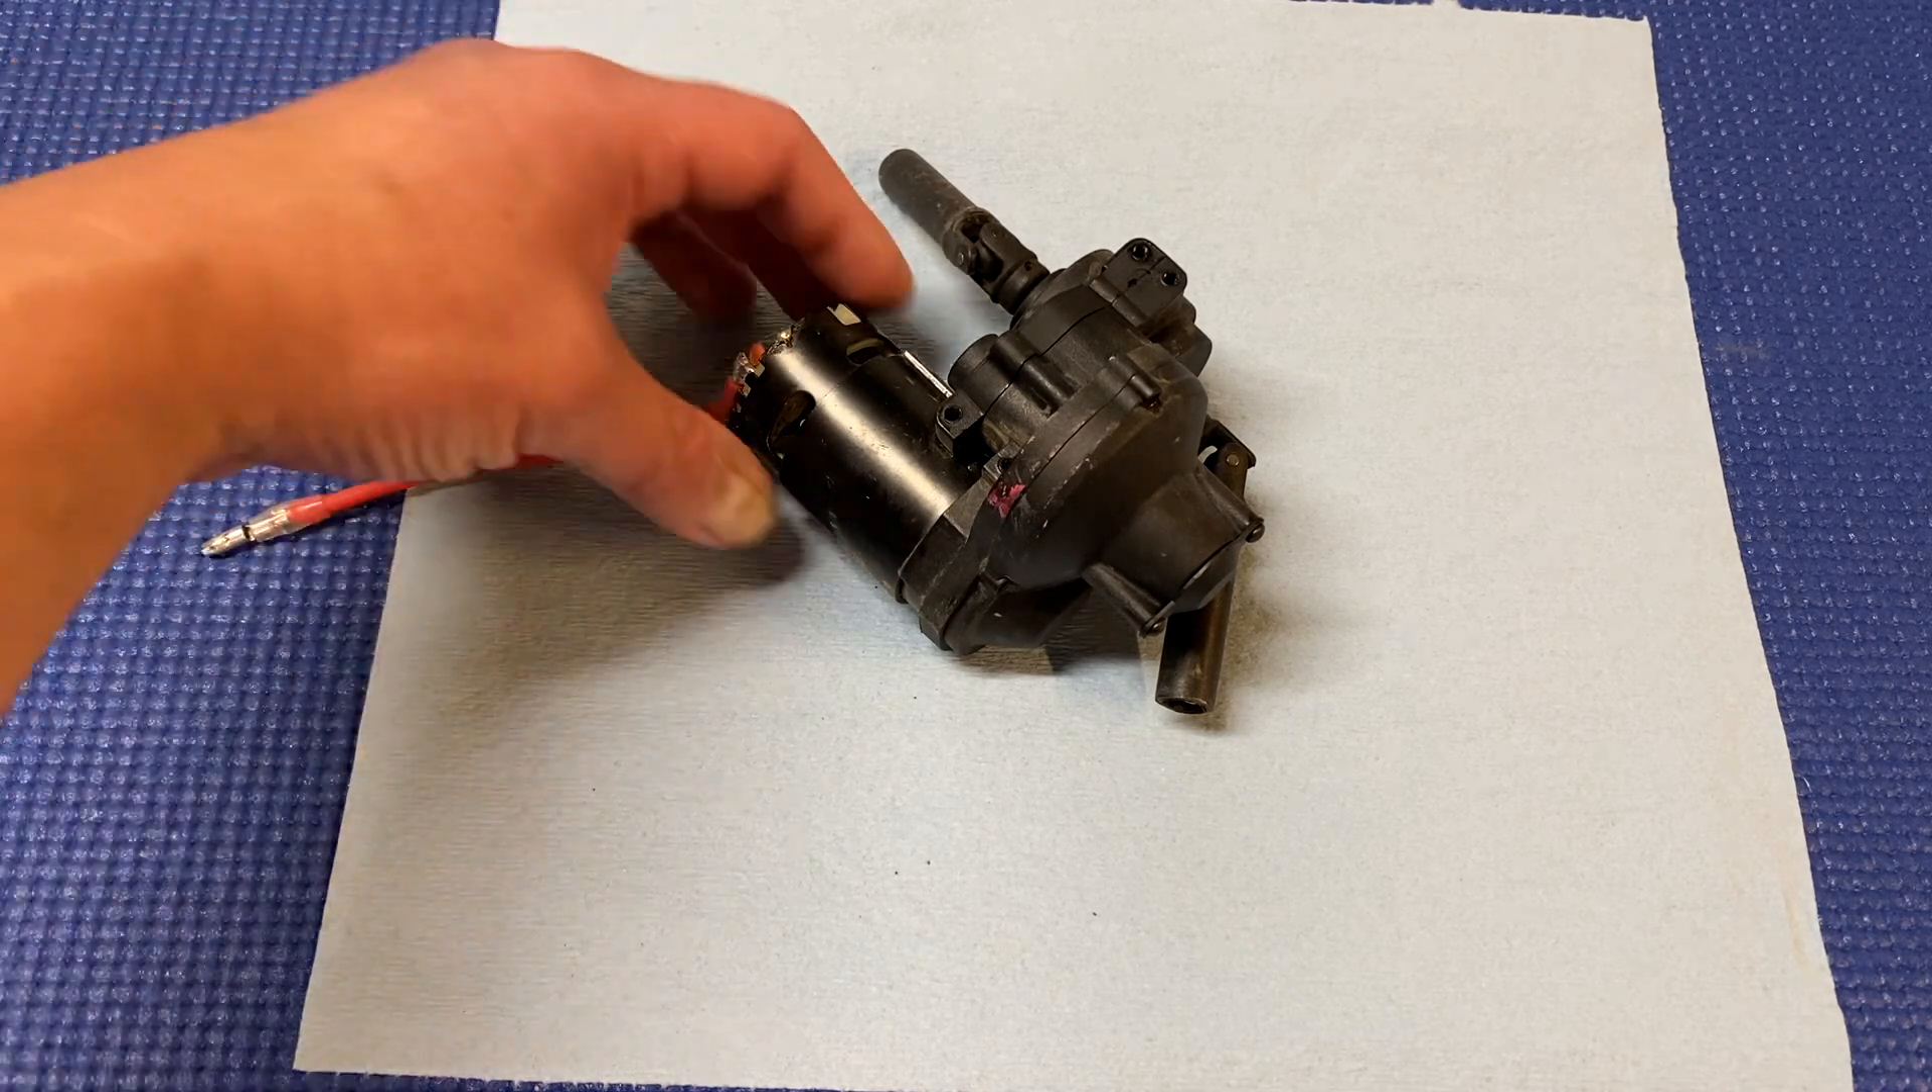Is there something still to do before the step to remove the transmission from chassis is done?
No.